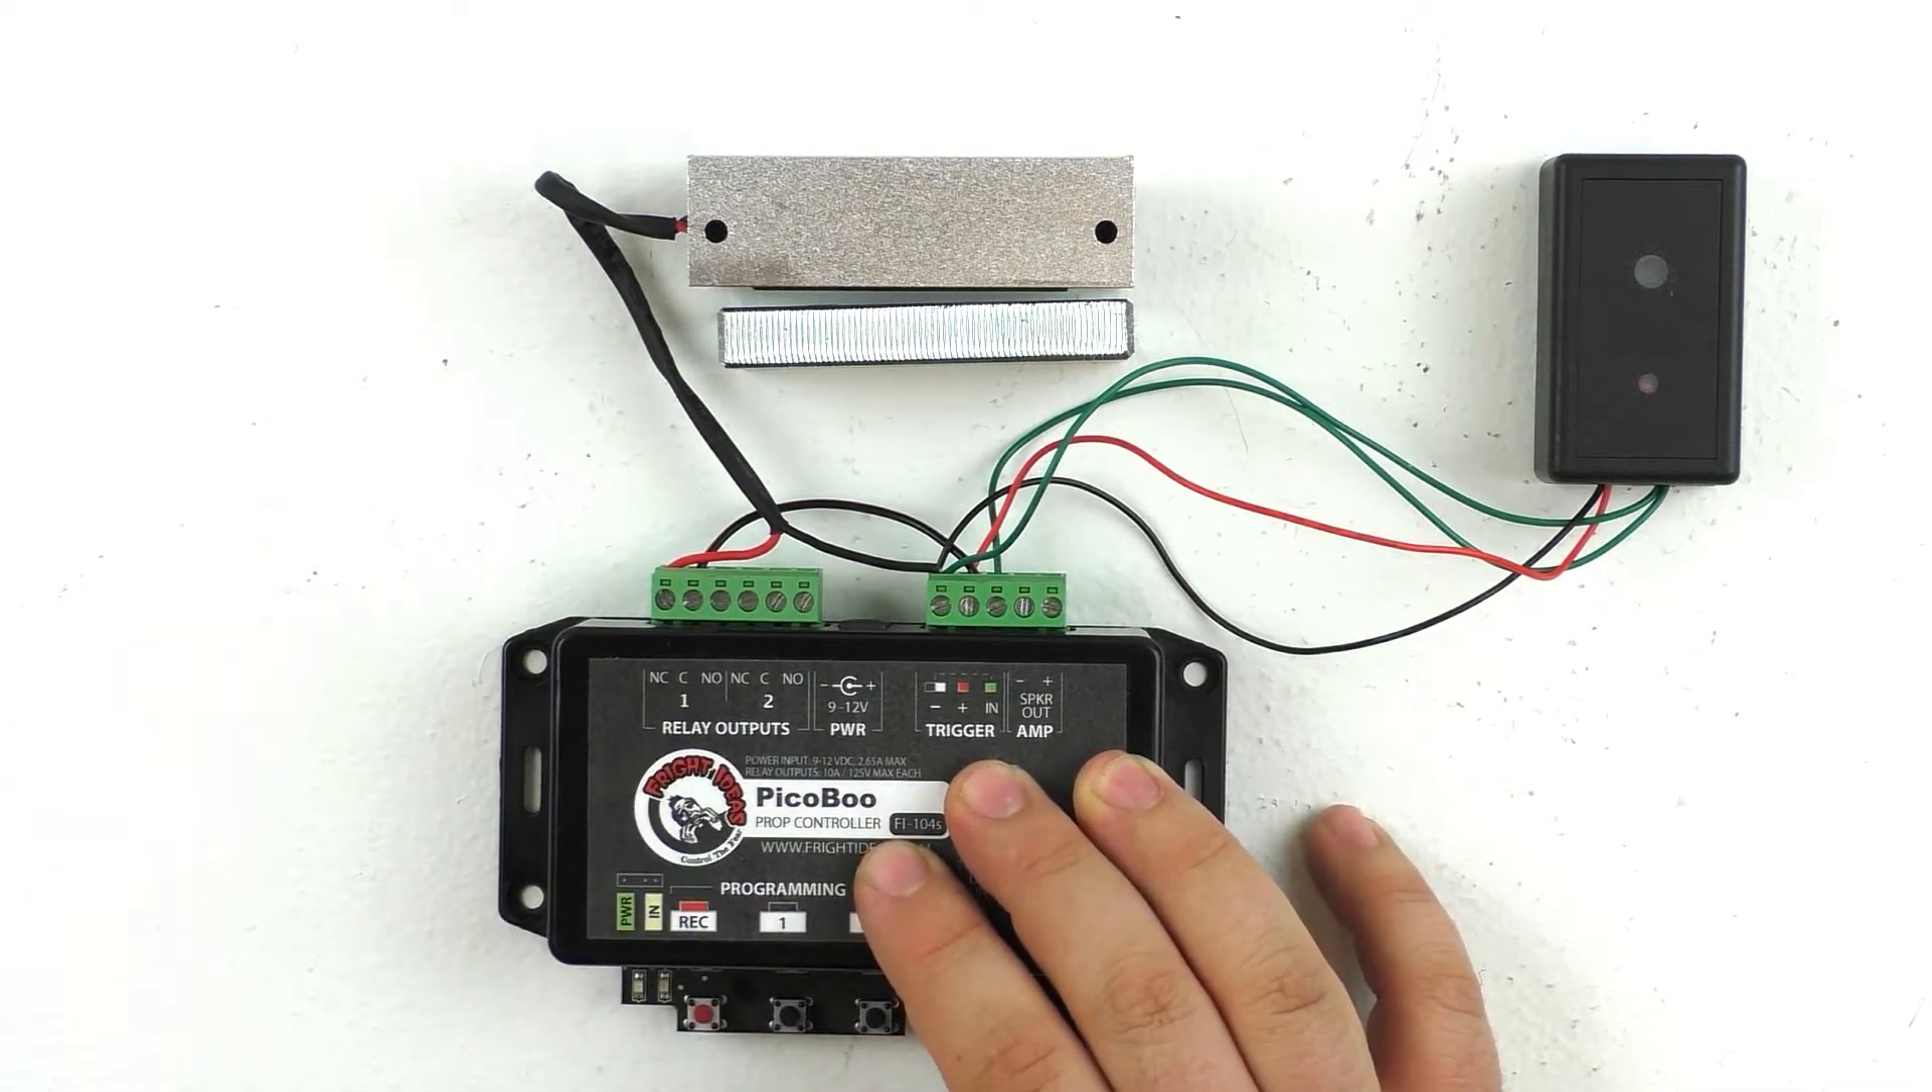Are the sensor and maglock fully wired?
Yes.